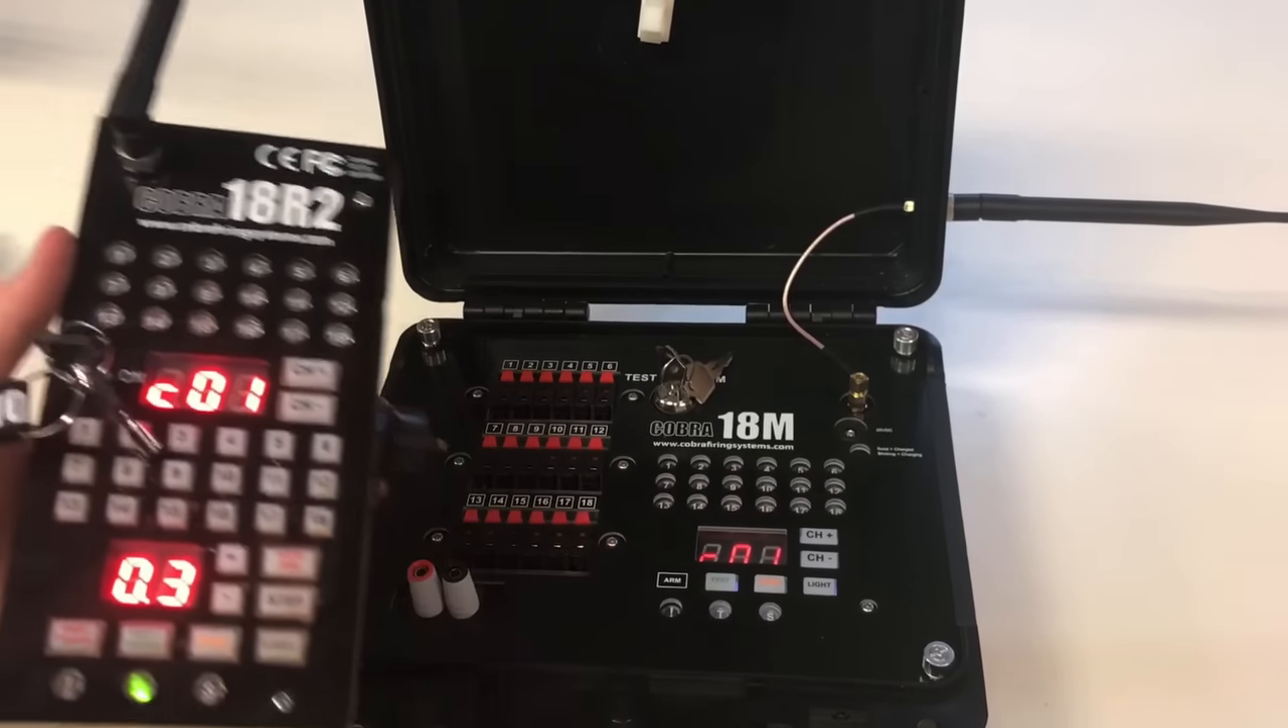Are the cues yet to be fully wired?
Yes.